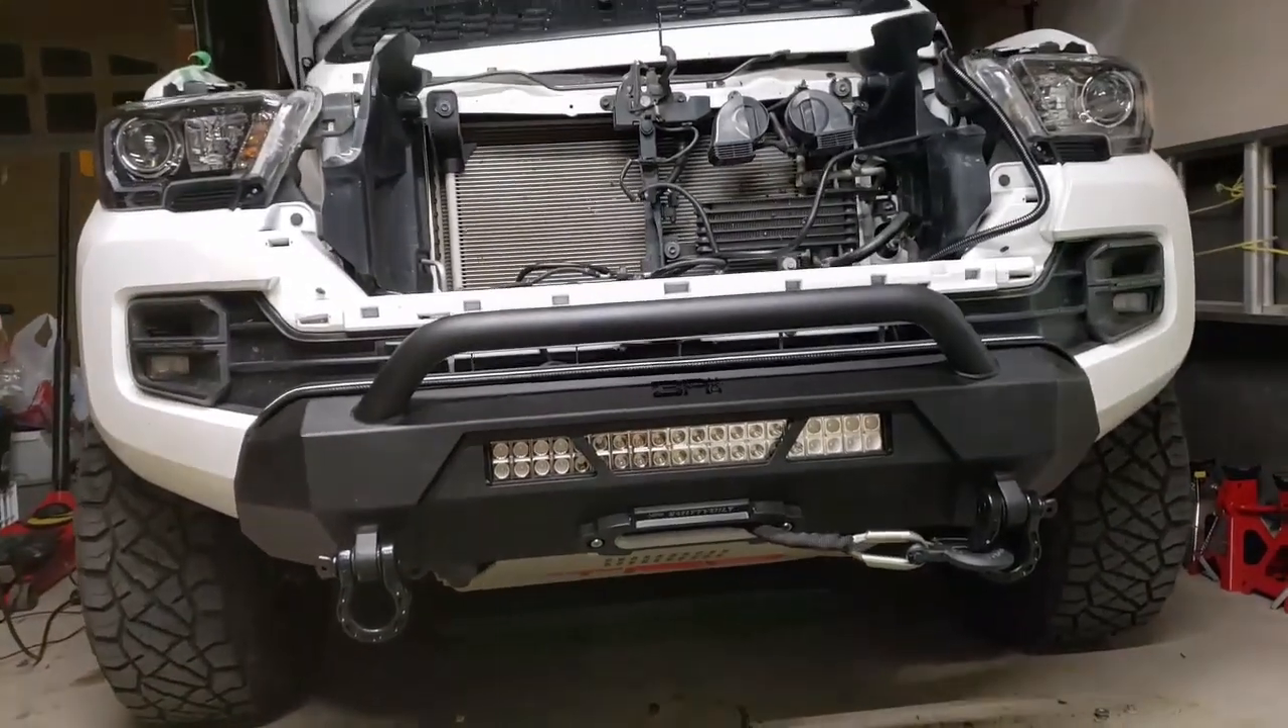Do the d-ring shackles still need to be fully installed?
No.